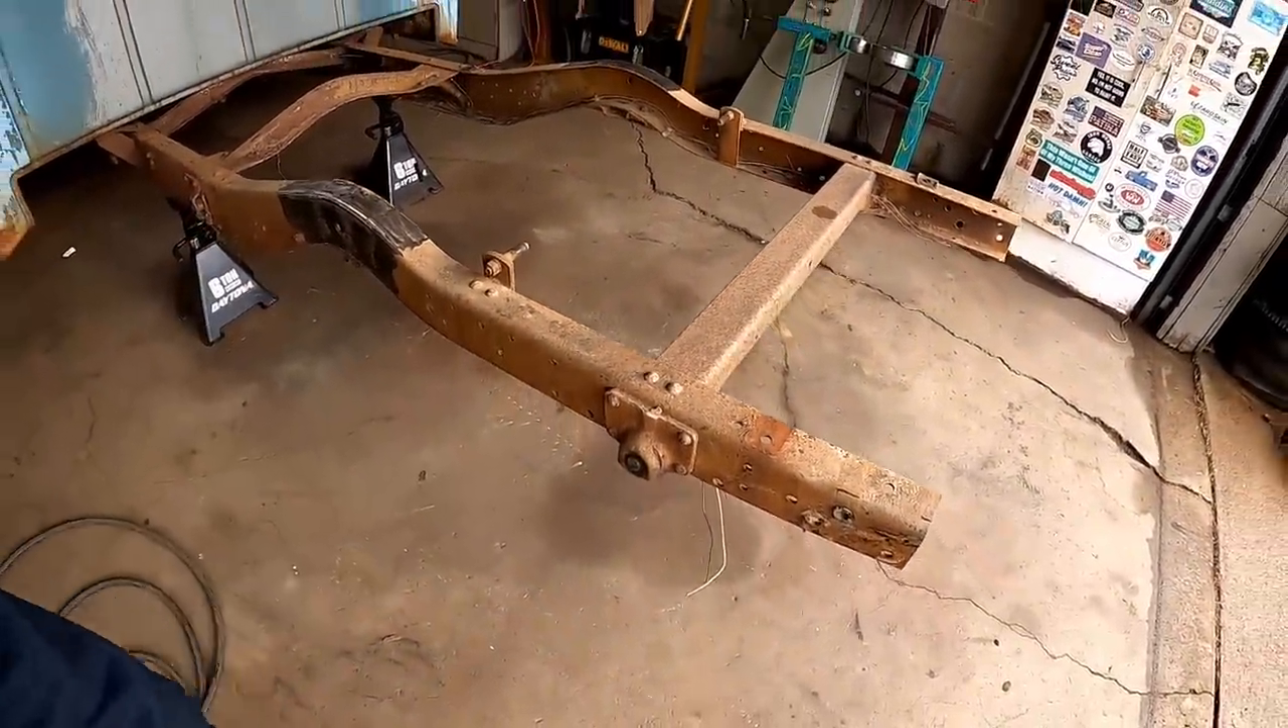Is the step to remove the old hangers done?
No.